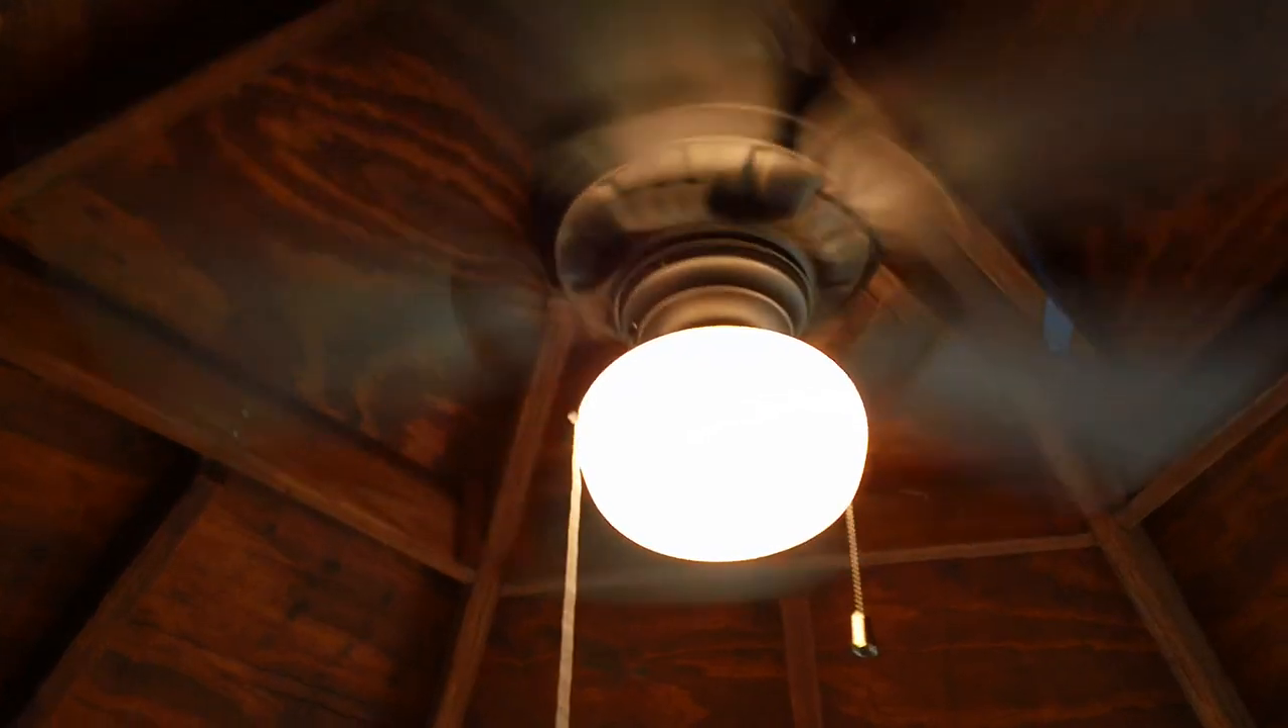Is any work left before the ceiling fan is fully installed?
No.